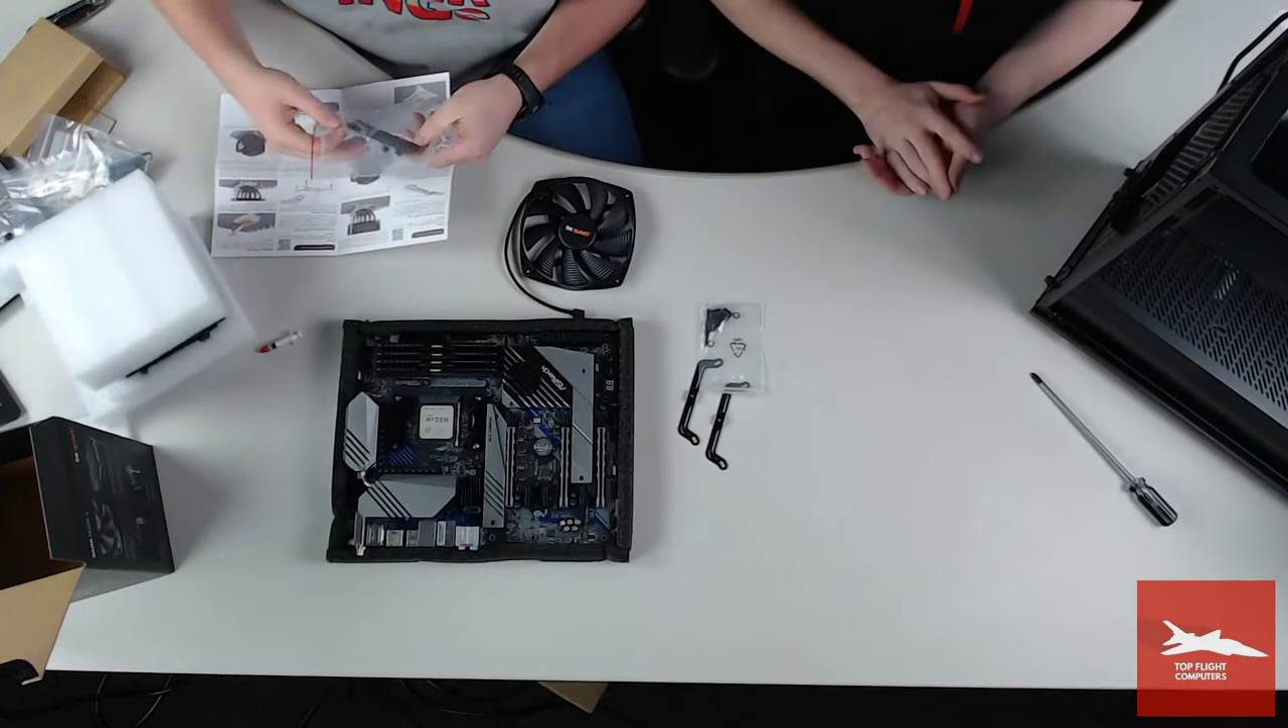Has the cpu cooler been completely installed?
No.